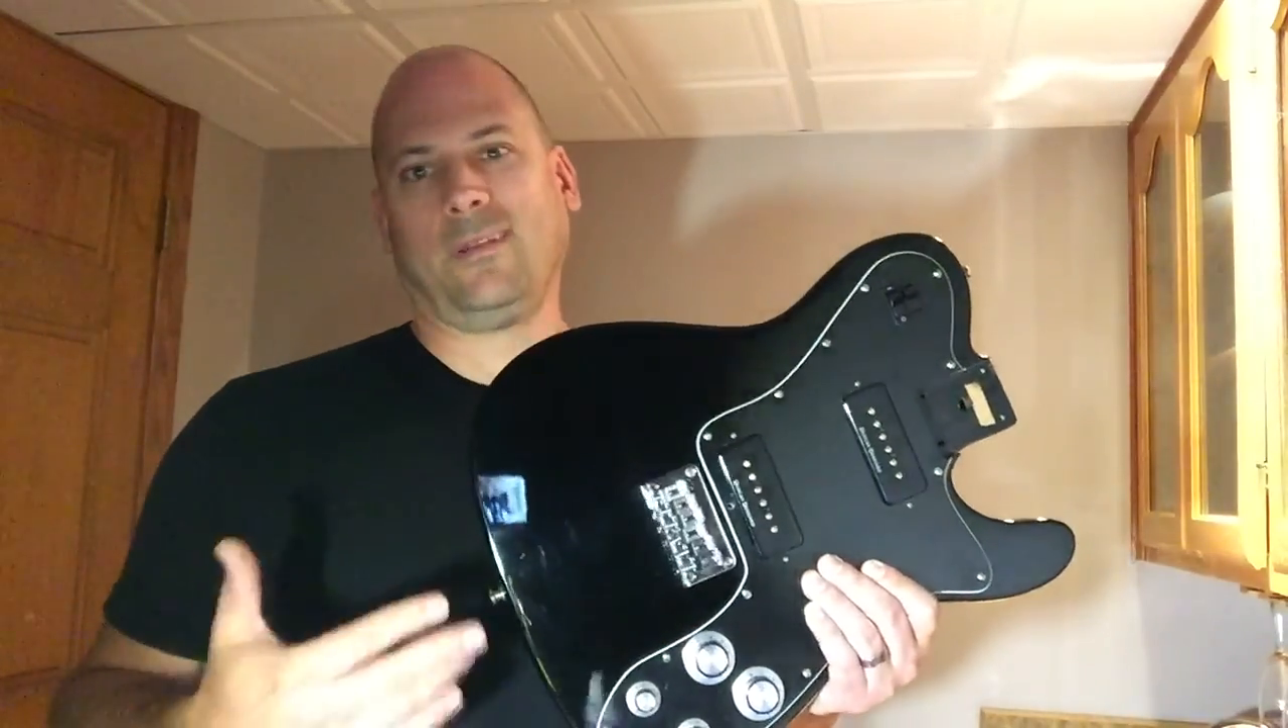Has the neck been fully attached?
No.